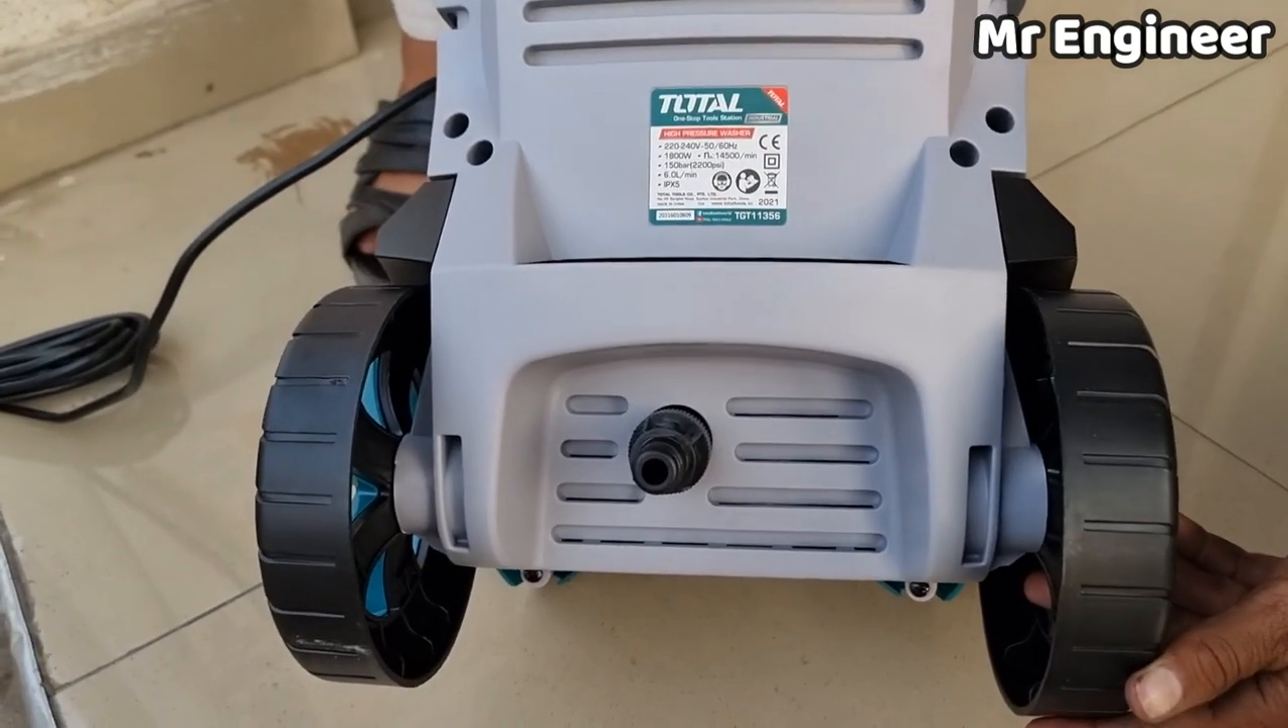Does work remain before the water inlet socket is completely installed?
No.